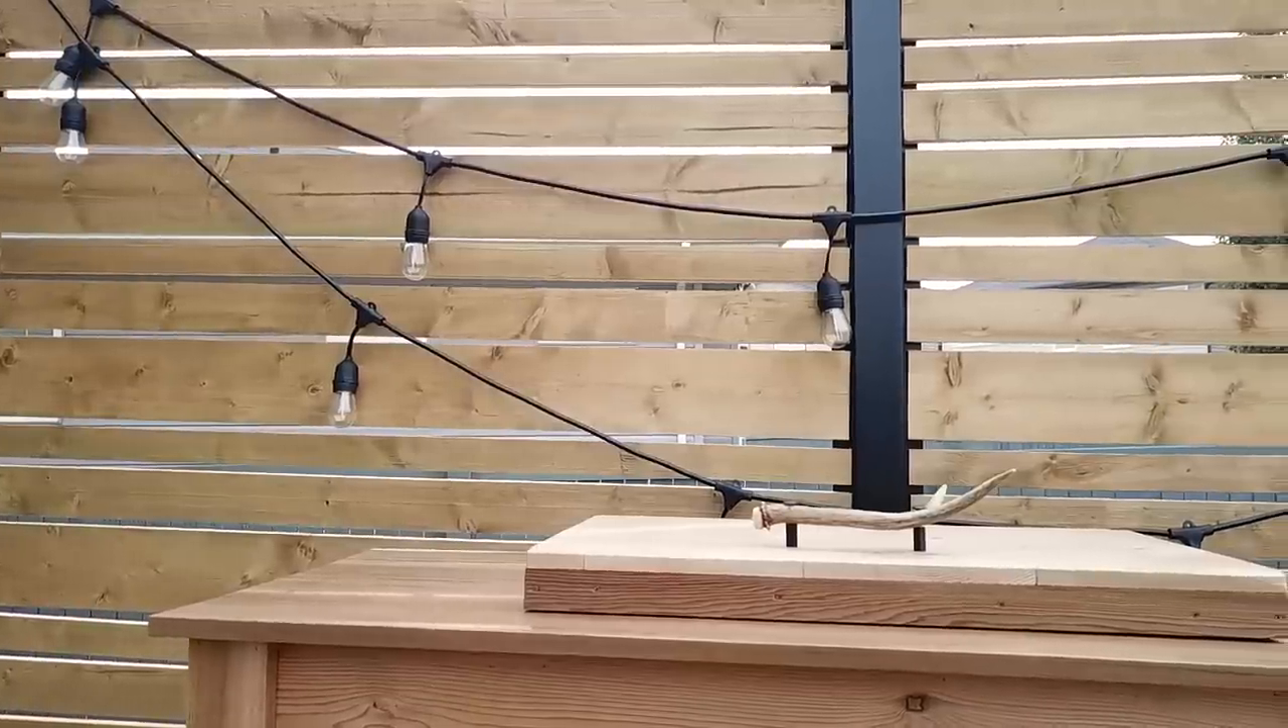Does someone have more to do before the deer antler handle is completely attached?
No.